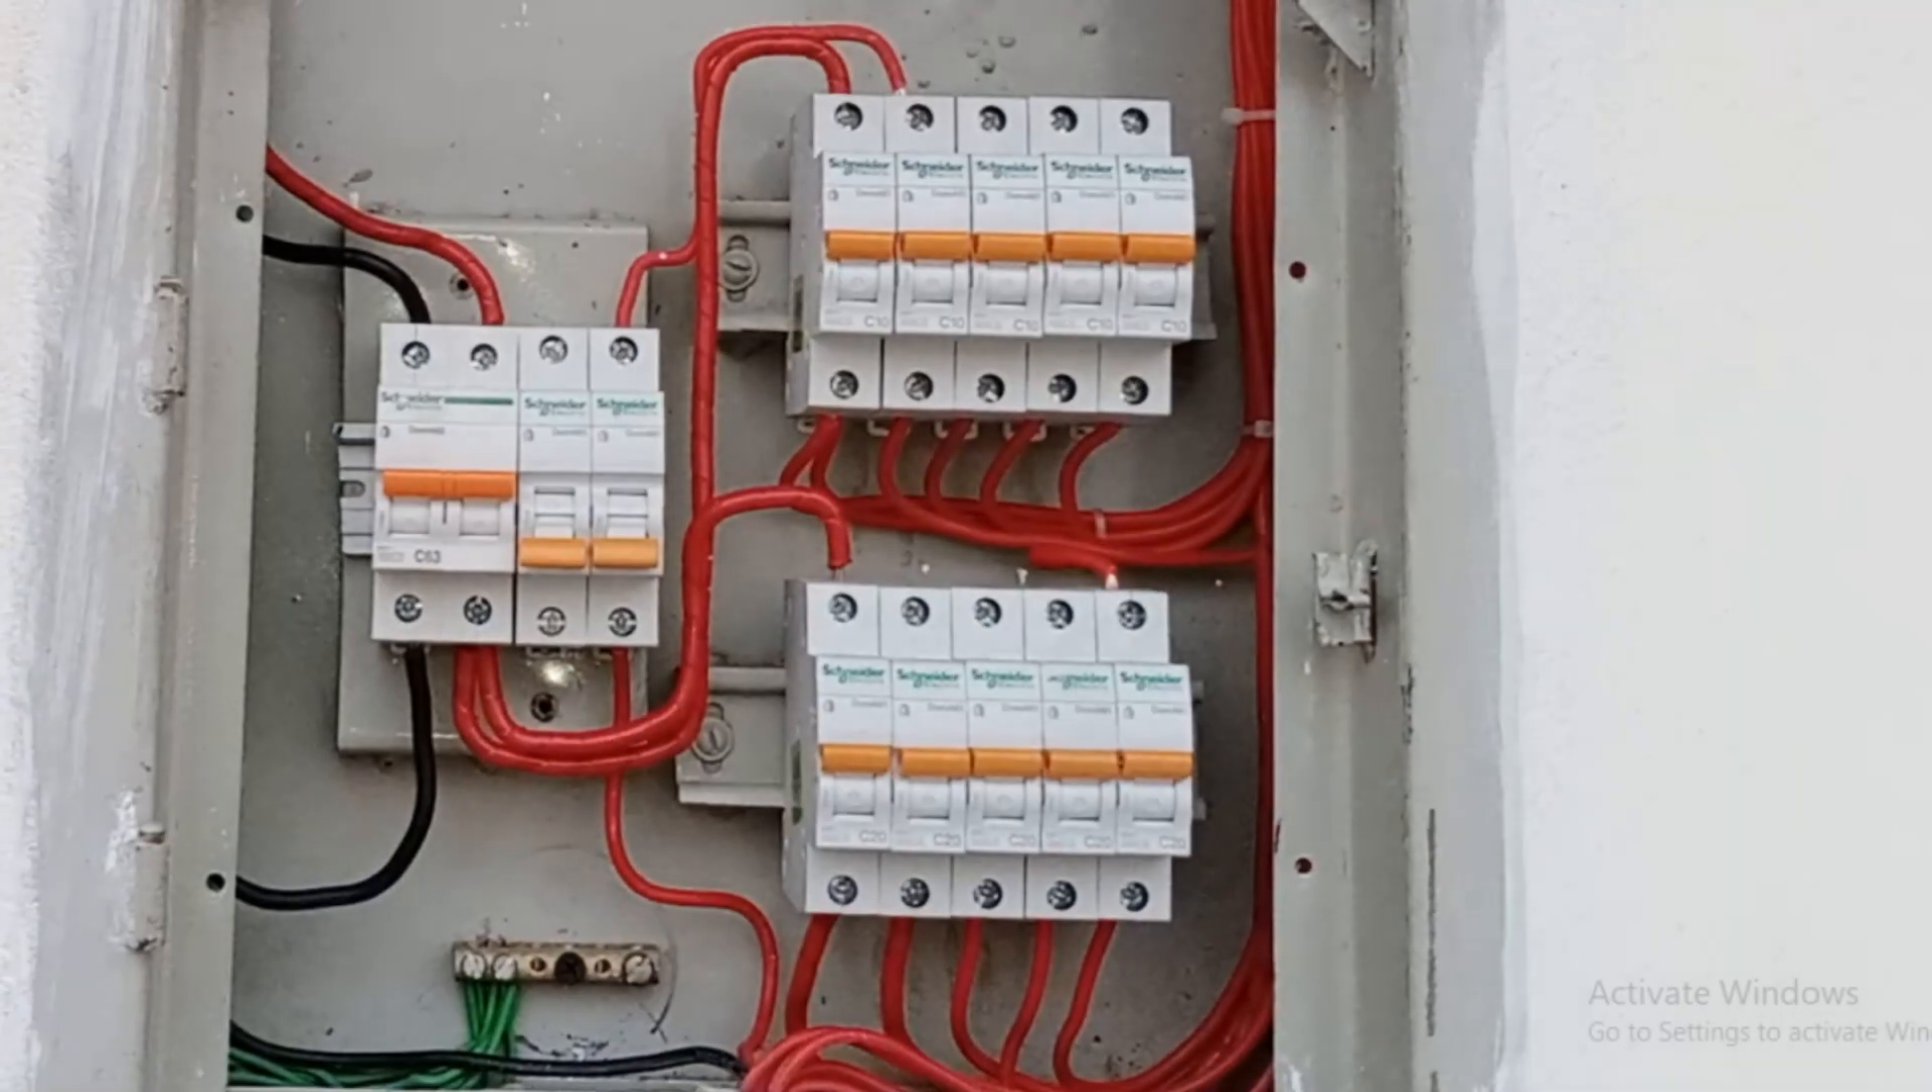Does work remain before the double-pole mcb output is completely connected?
No.